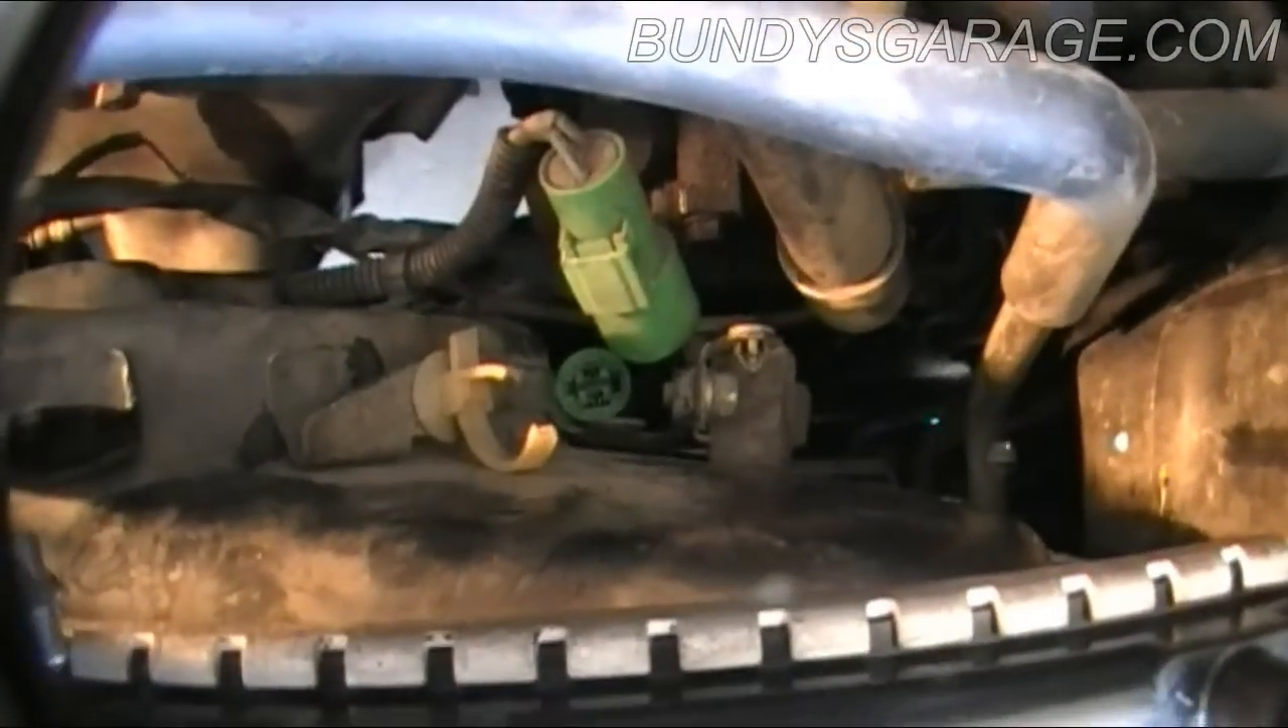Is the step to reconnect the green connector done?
No.